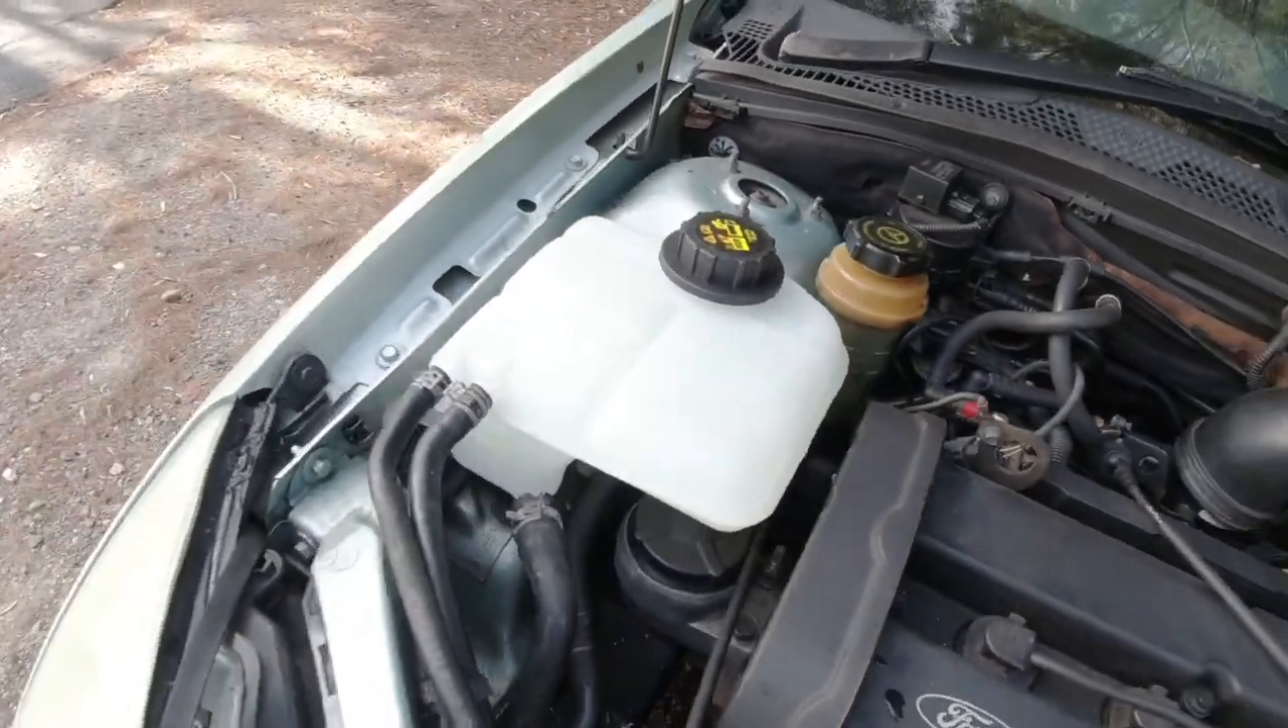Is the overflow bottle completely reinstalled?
Yes.